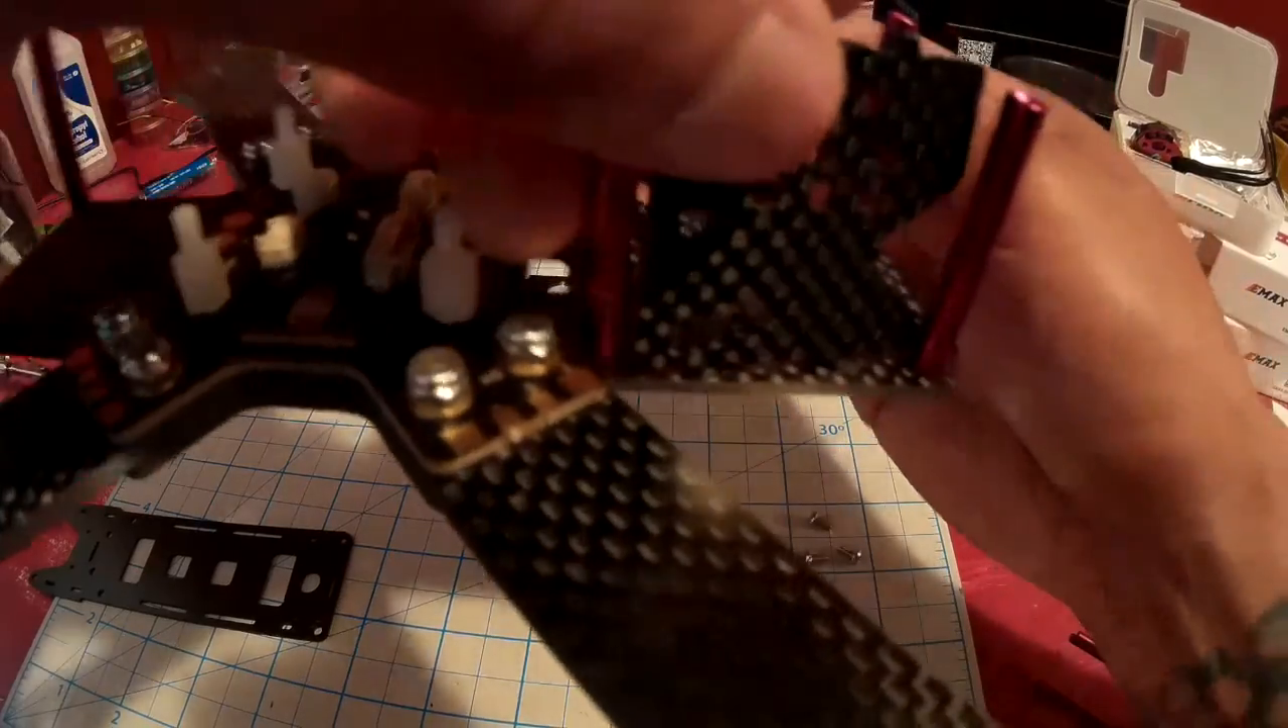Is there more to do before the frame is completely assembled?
Yes.